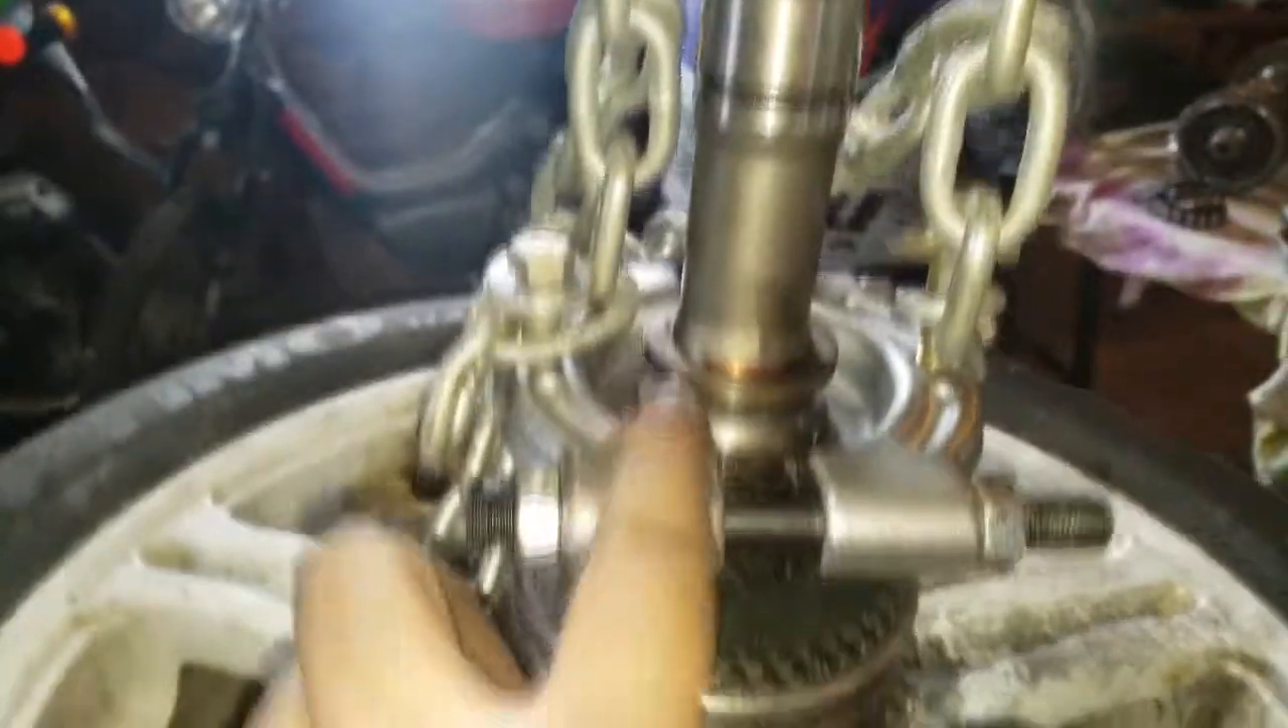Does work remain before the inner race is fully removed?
Yes.